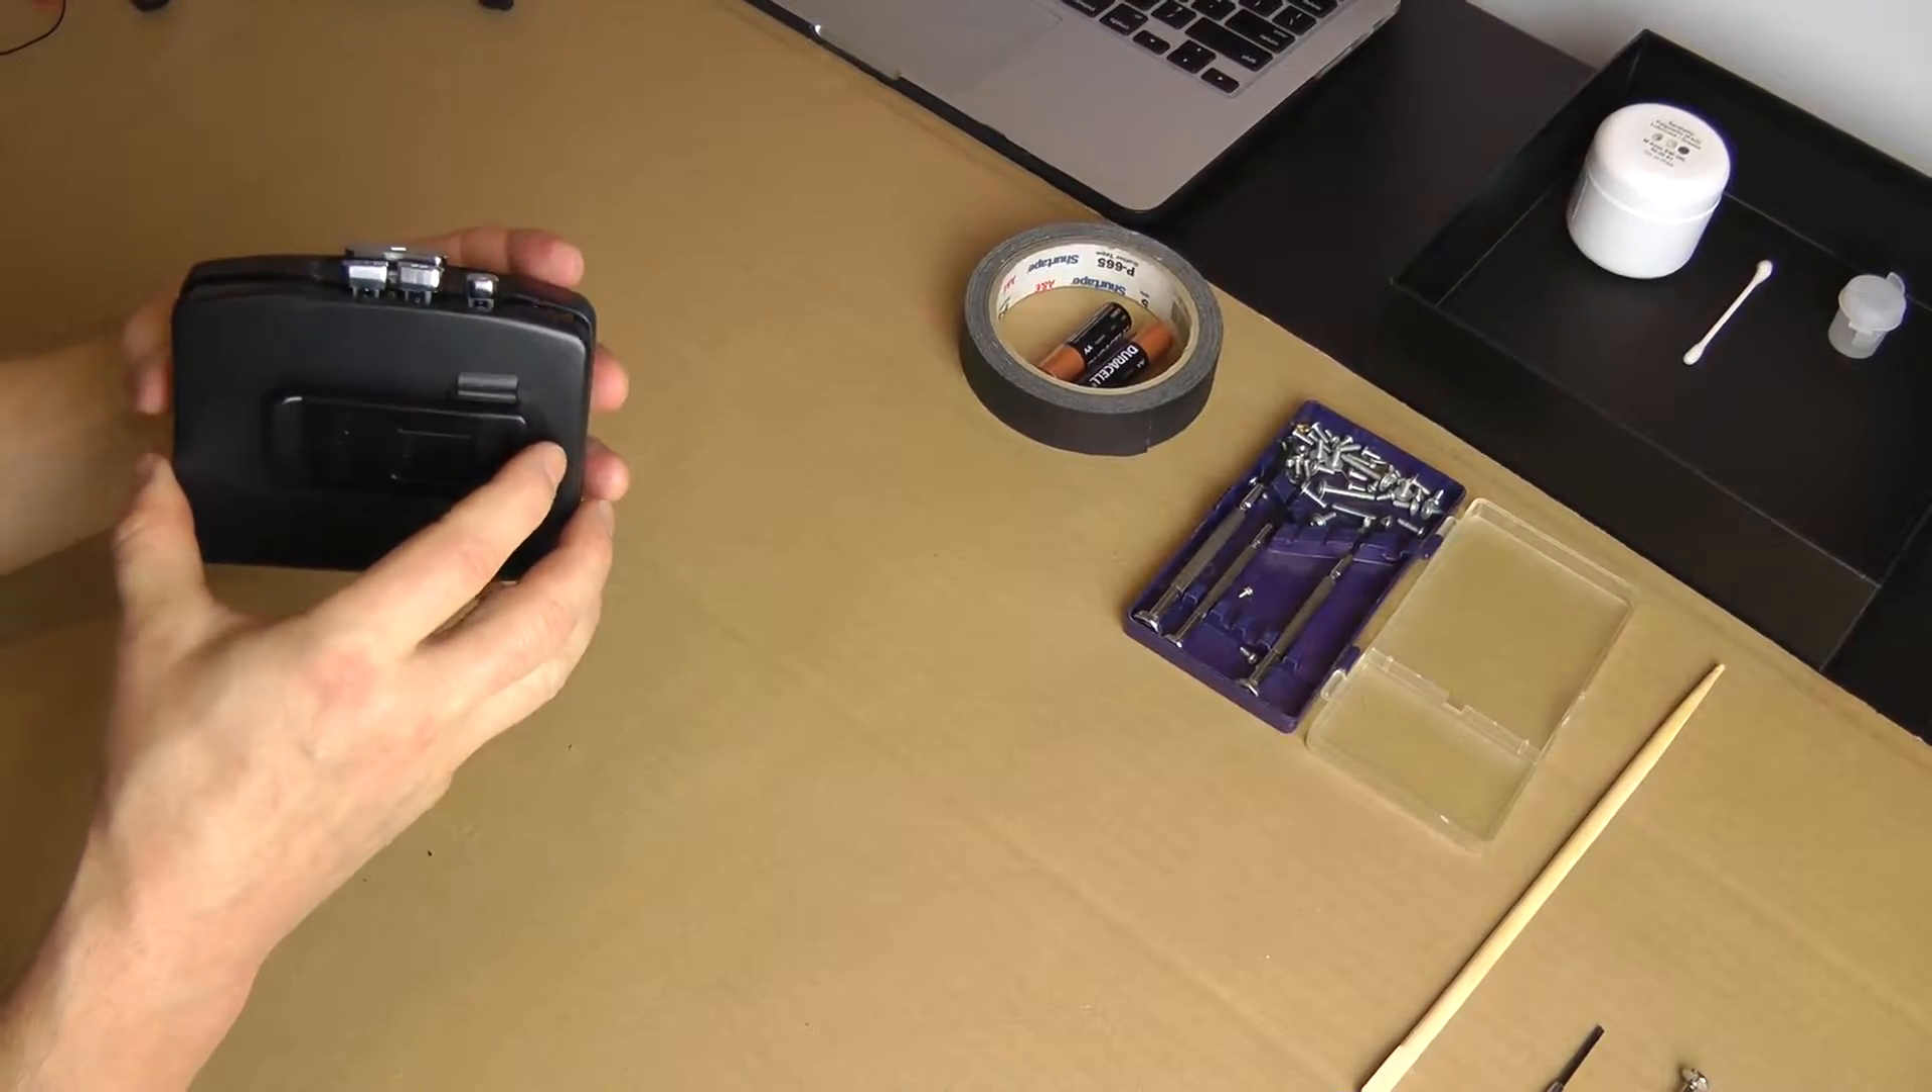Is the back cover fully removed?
No.